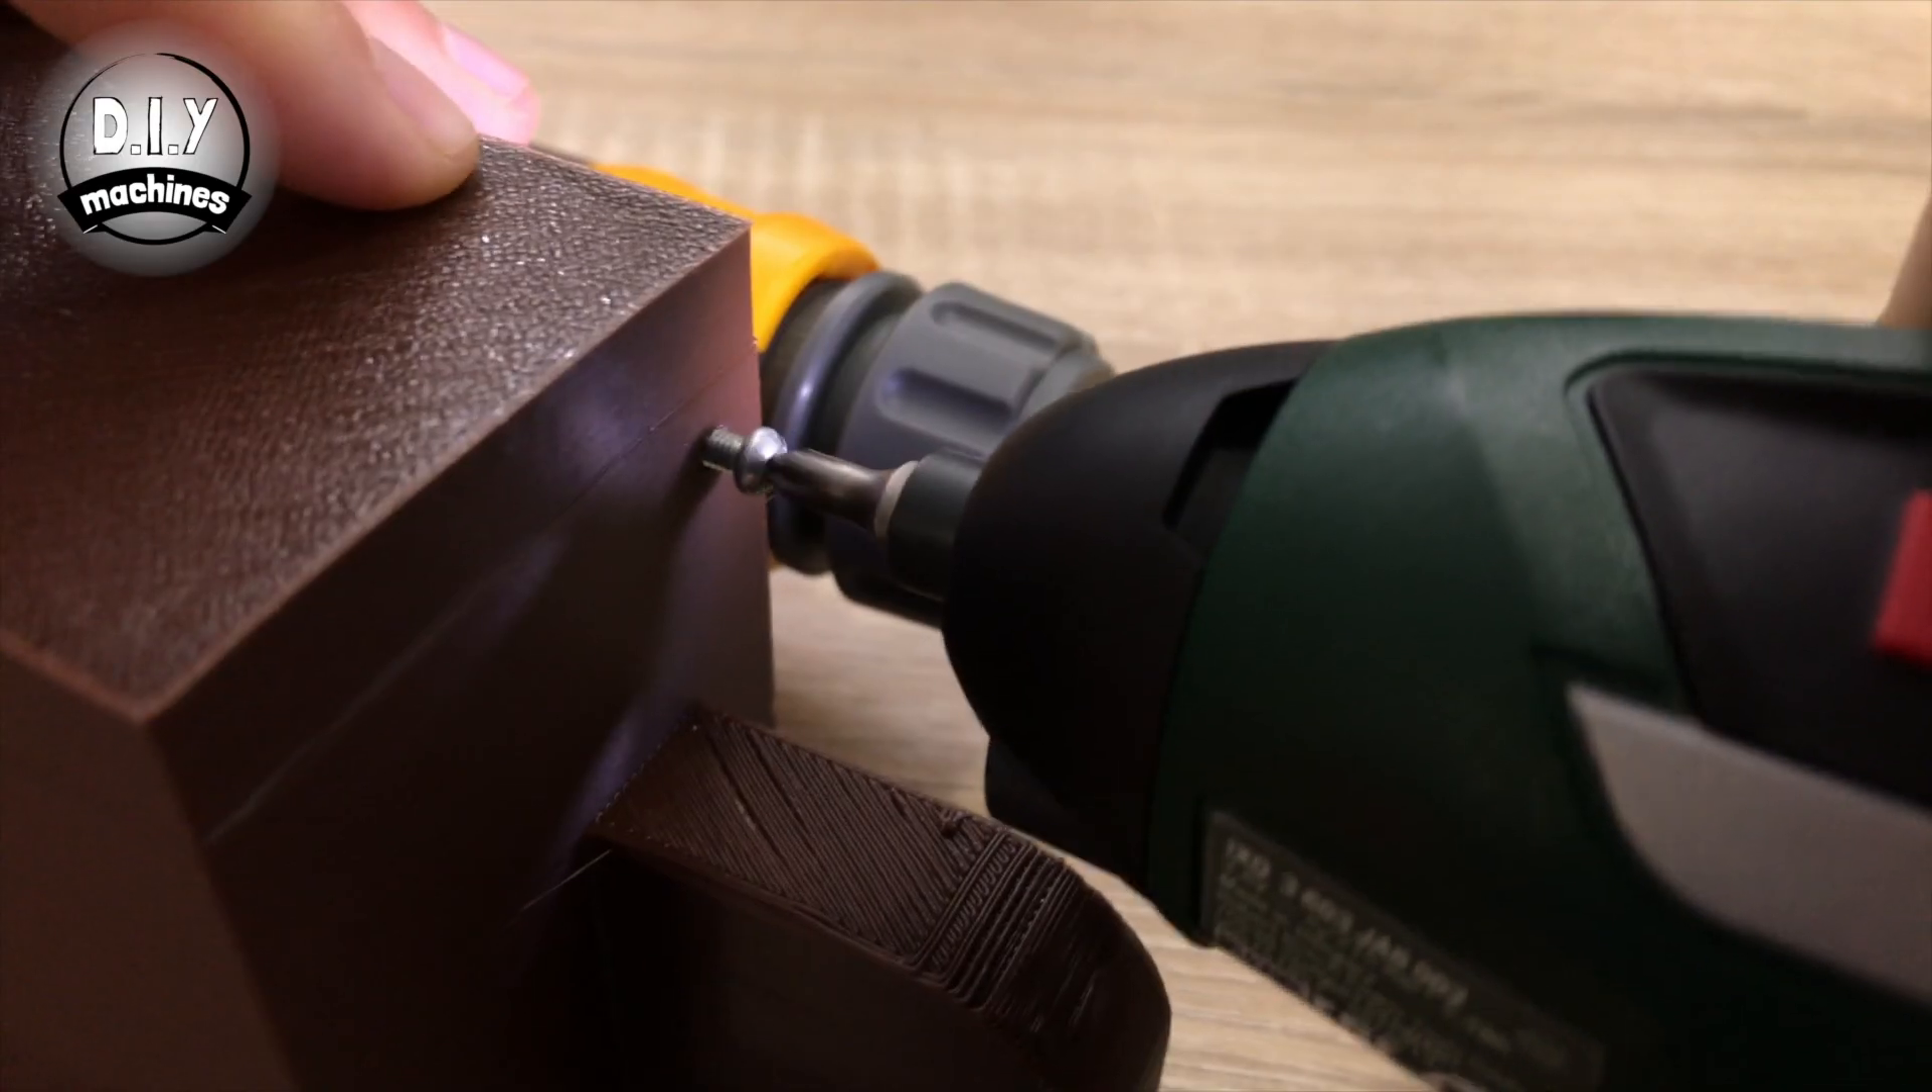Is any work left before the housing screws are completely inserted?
Yes.